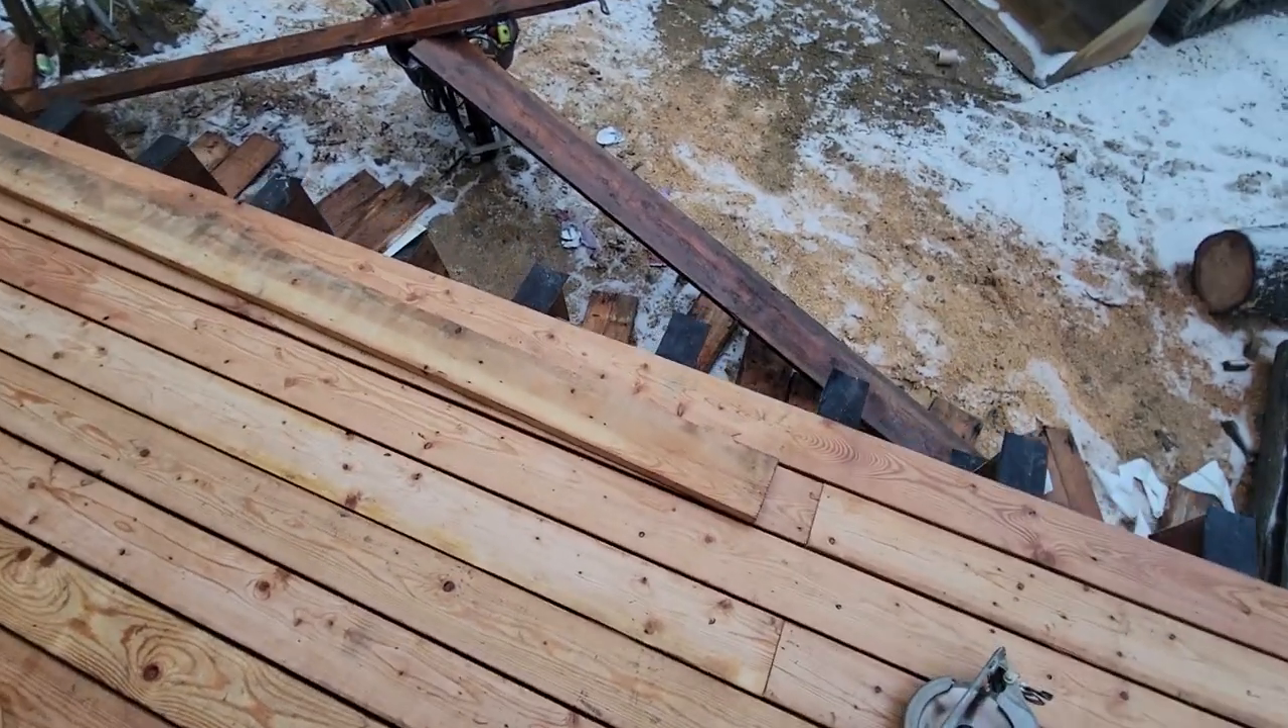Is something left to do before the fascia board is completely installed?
Yes.